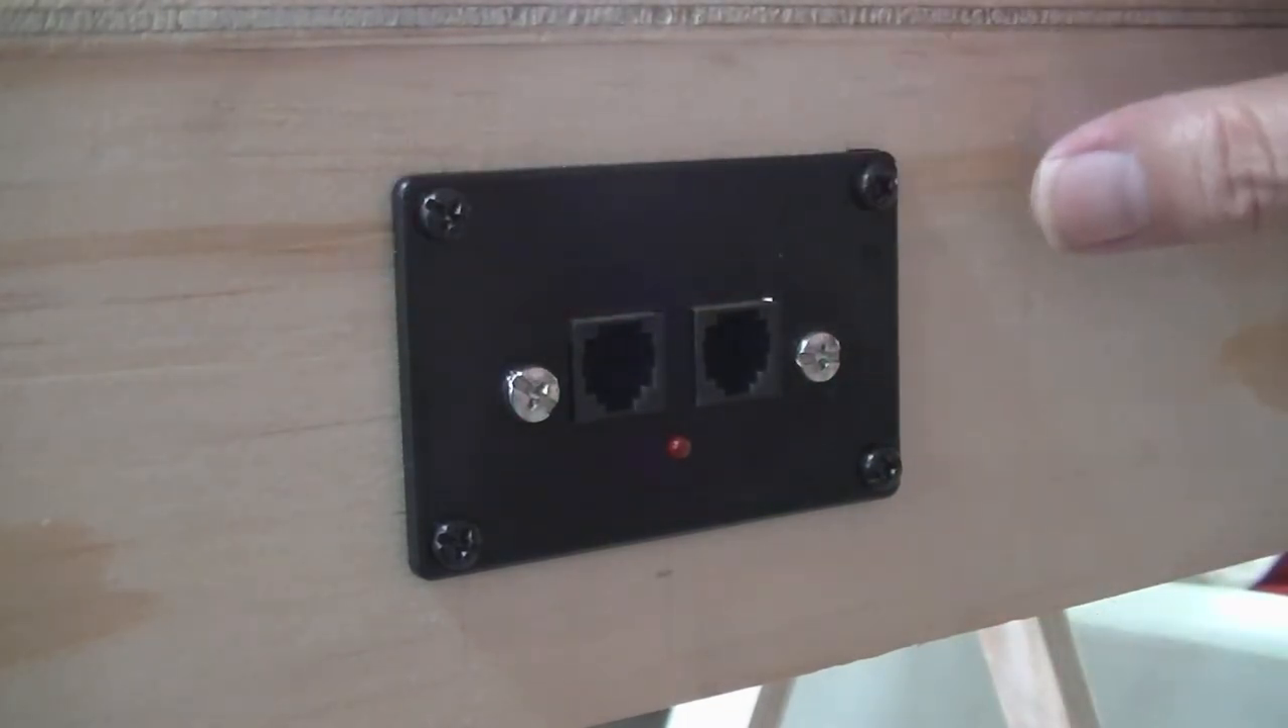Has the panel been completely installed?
Yes.